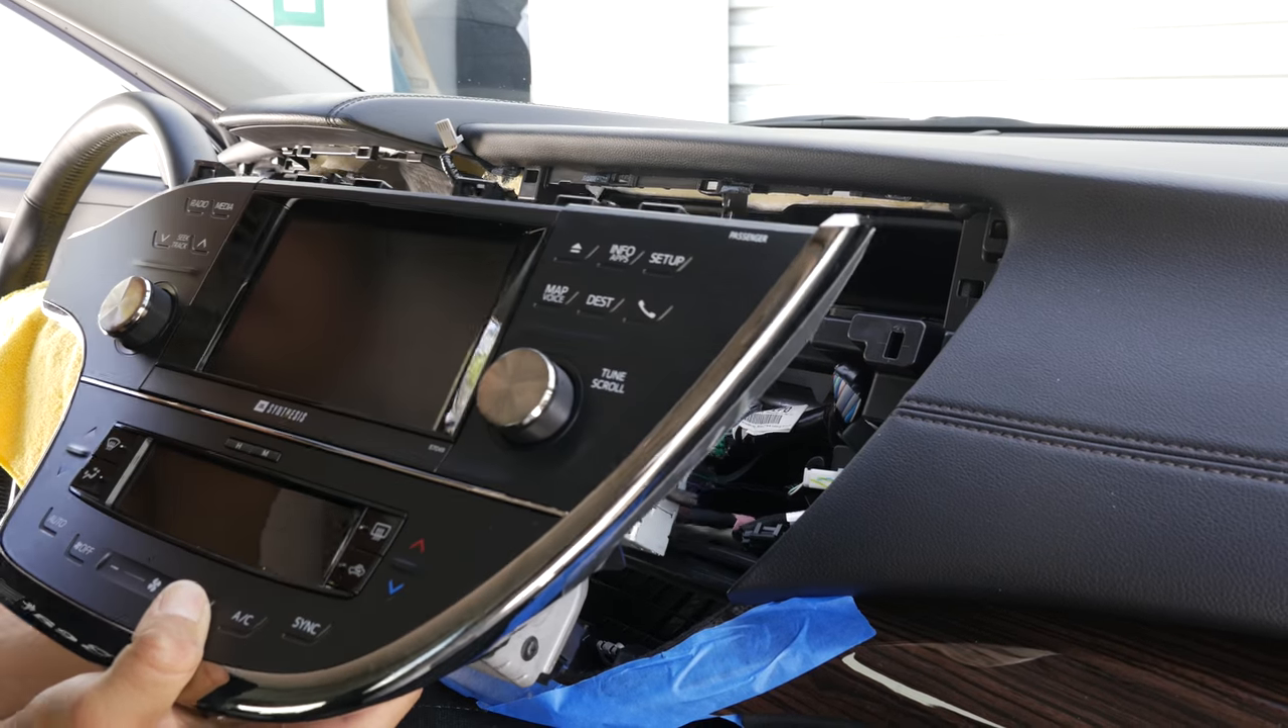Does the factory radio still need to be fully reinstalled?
Yes.